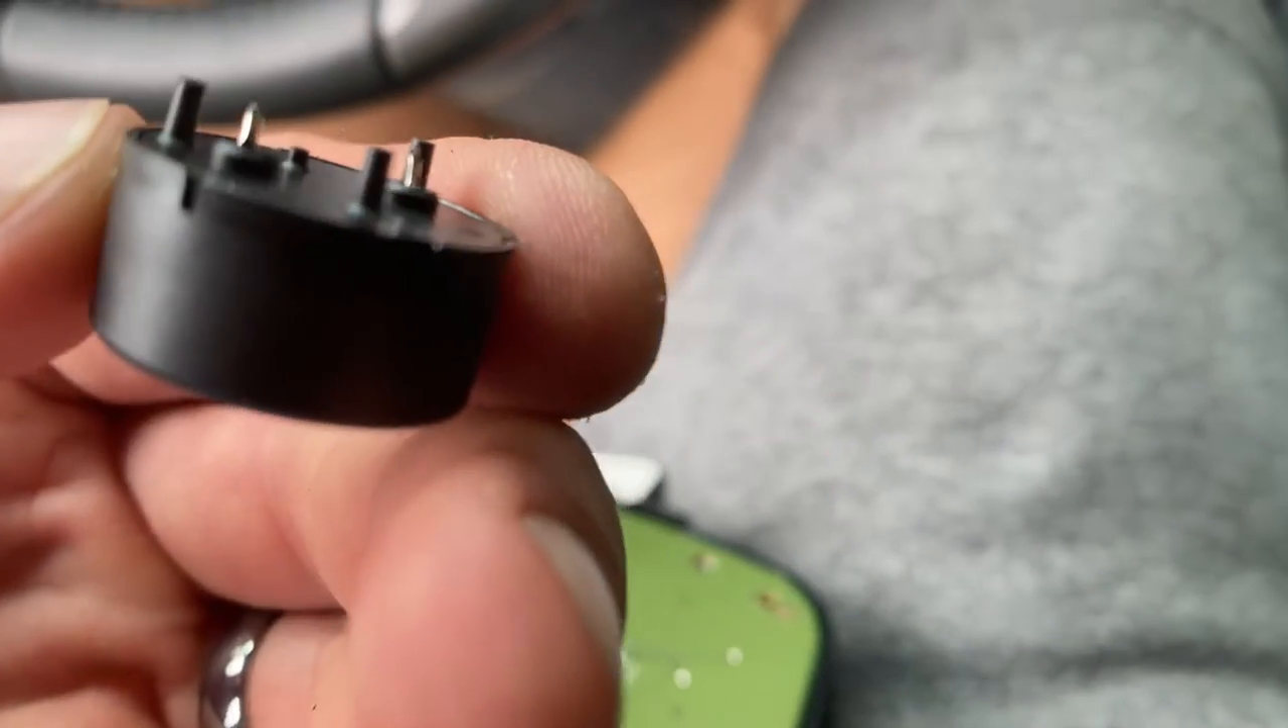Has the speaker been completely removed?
Yes.